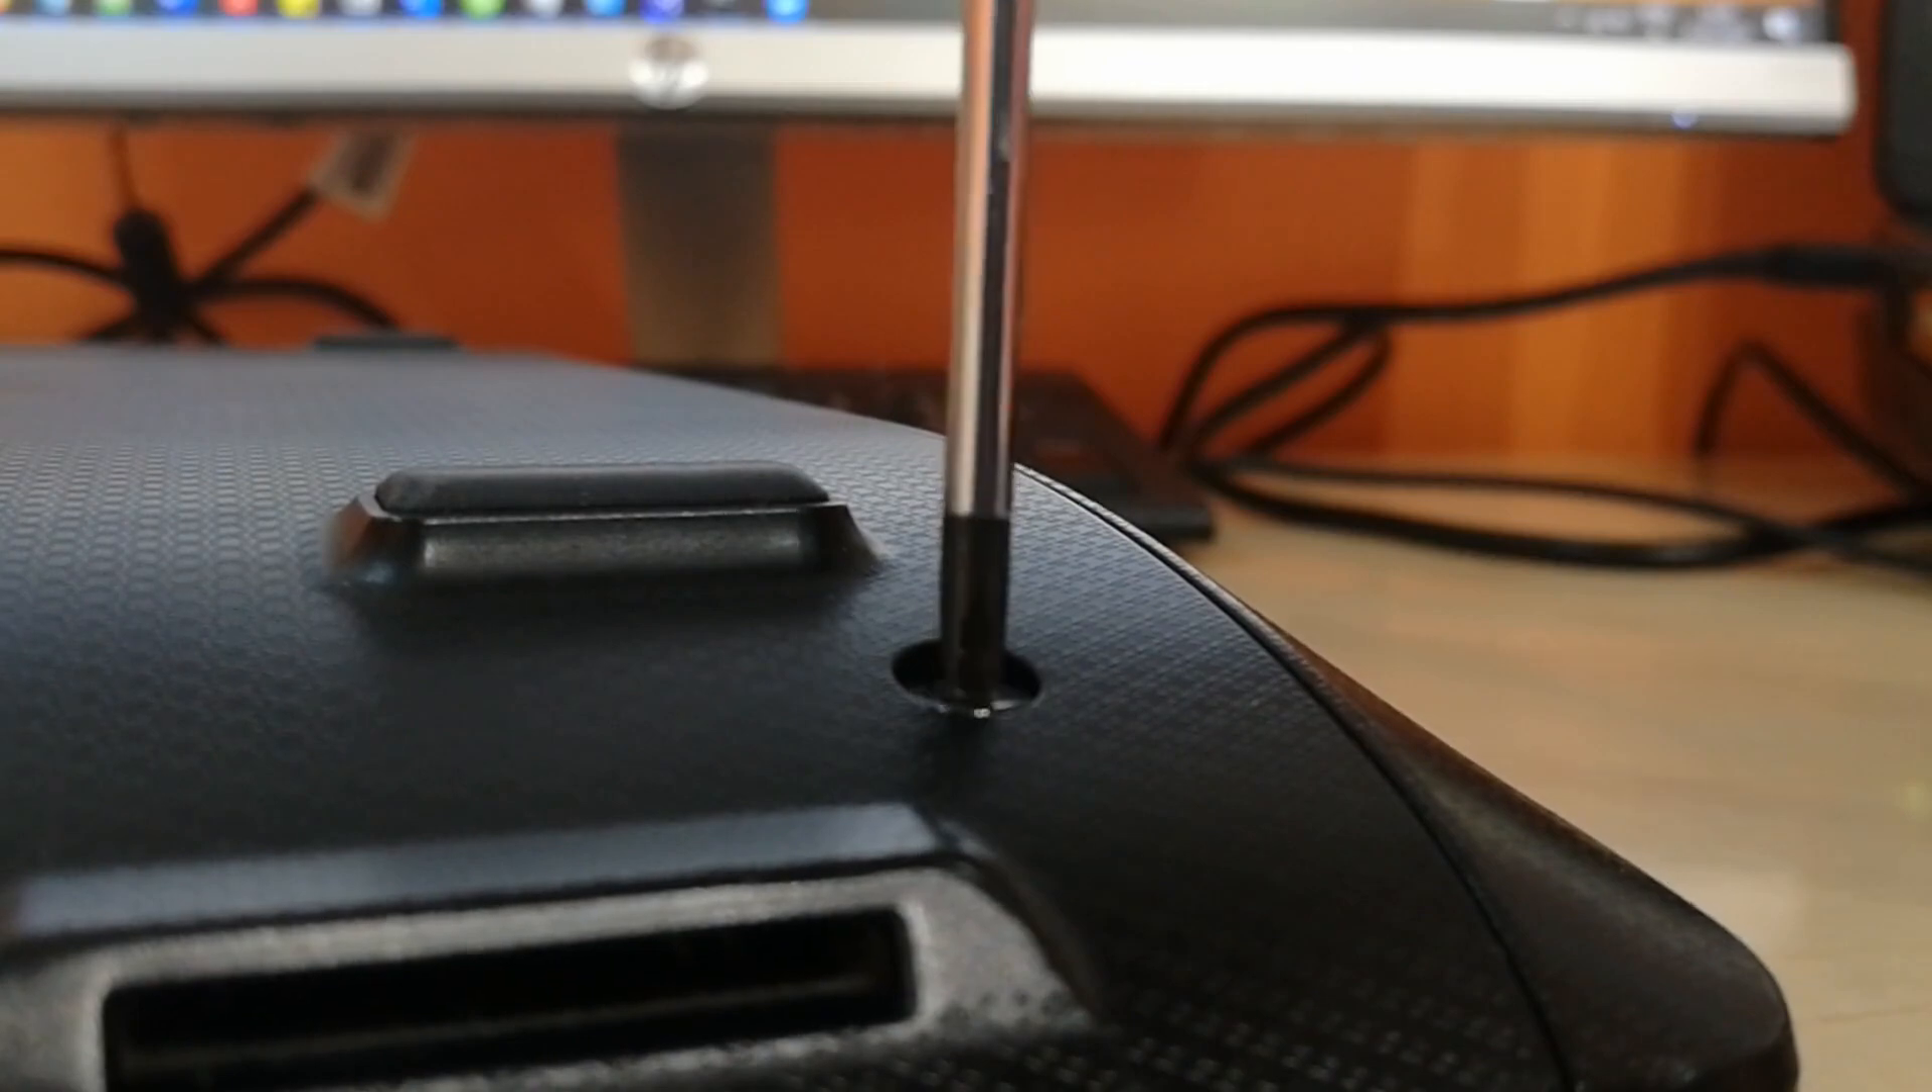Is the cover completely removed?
No.